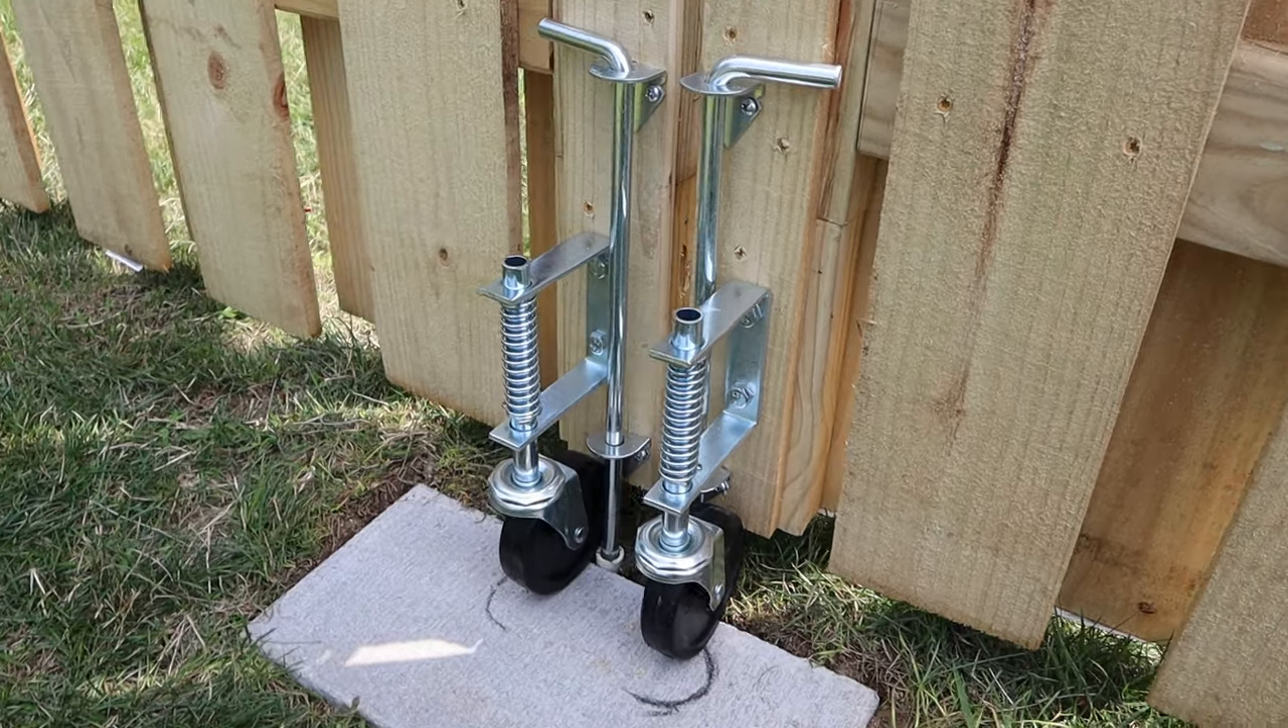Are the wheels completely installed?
Yes.